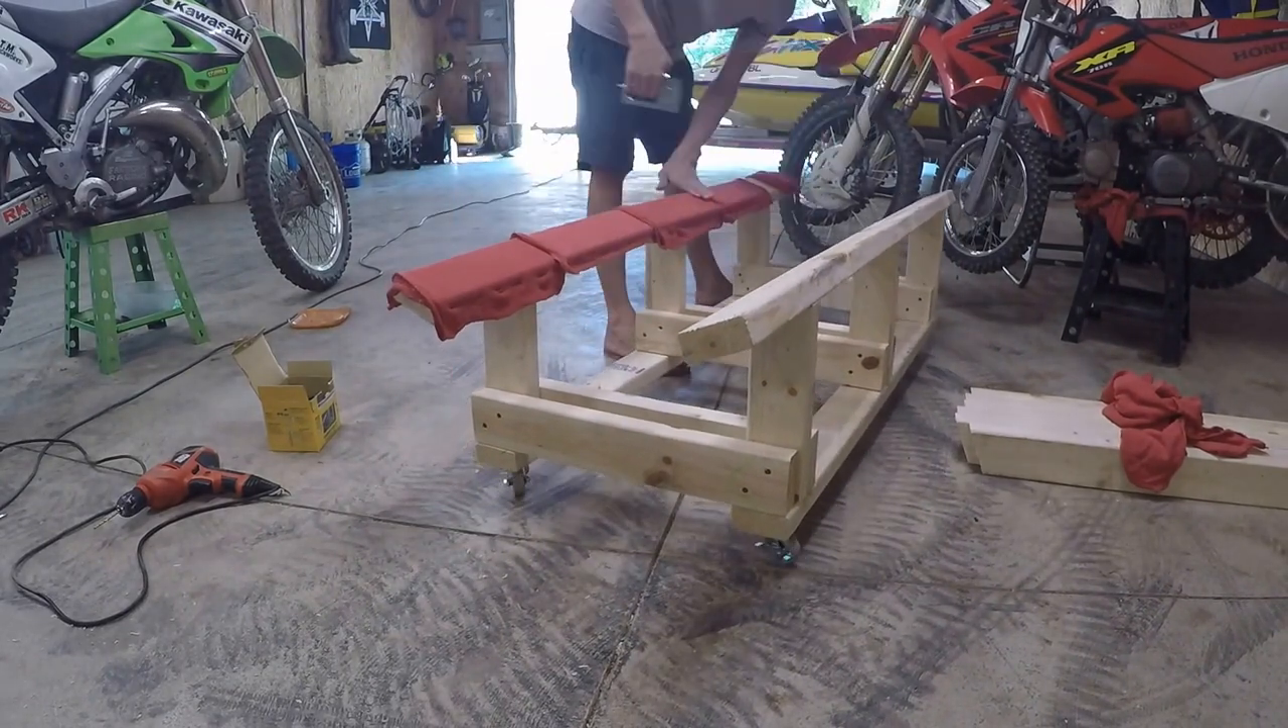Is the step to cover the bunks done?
No.